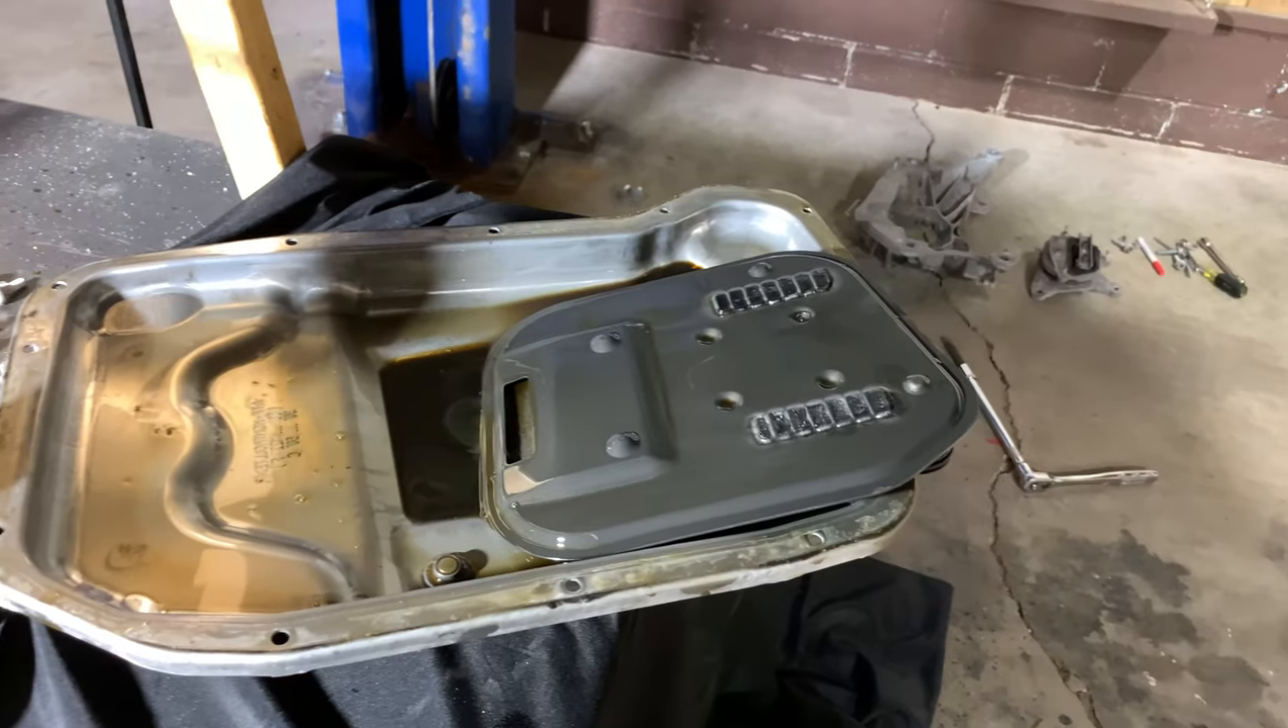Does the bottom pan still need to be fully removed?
No.